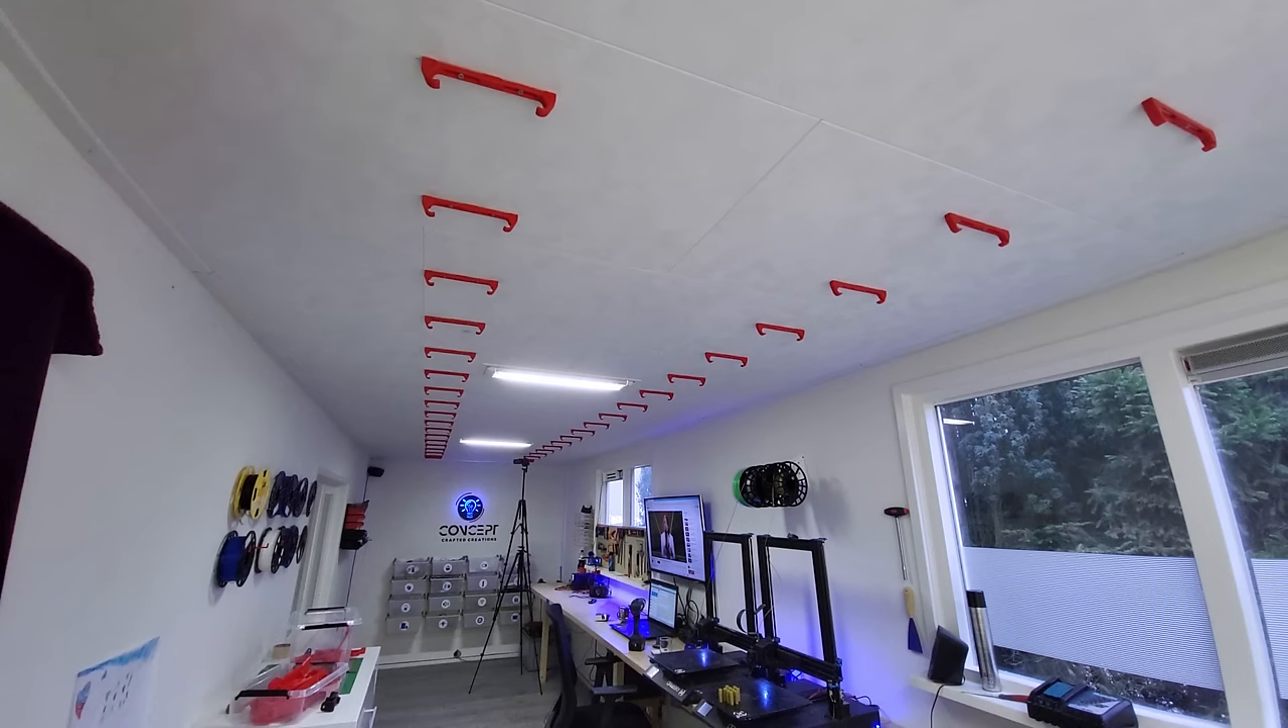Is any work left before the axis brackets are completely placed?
No.